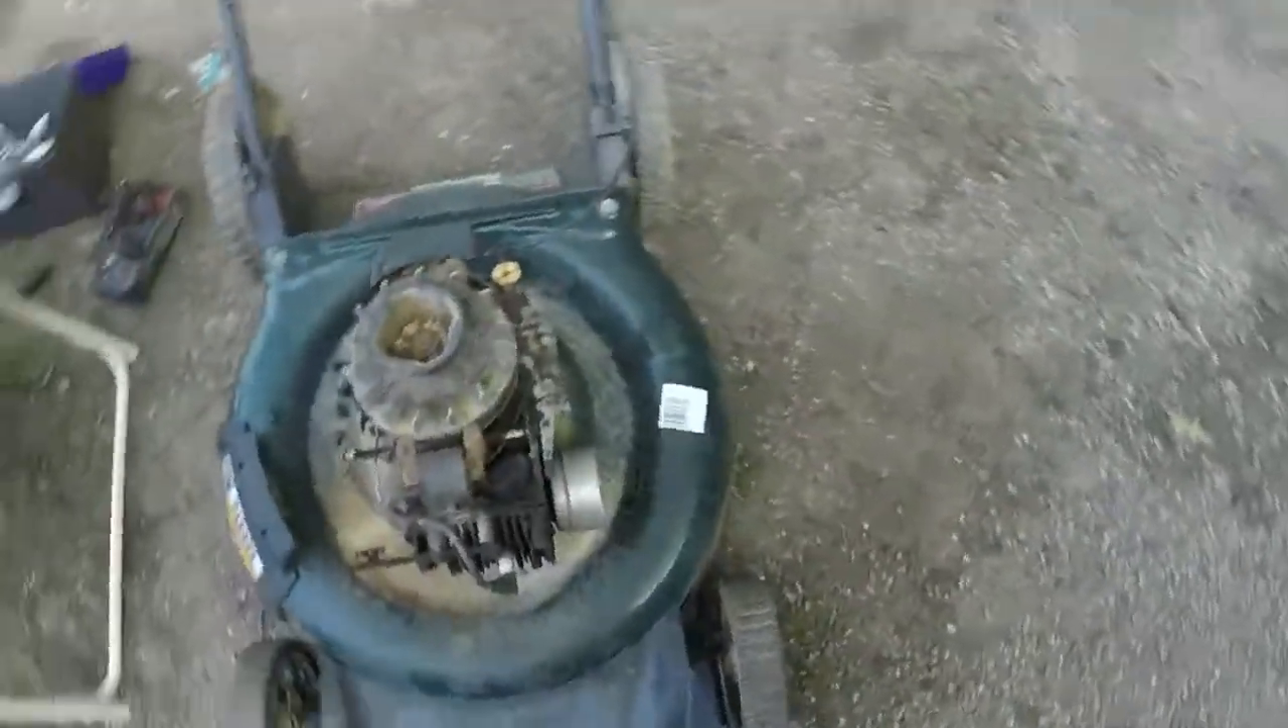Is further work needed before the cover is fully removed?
No.